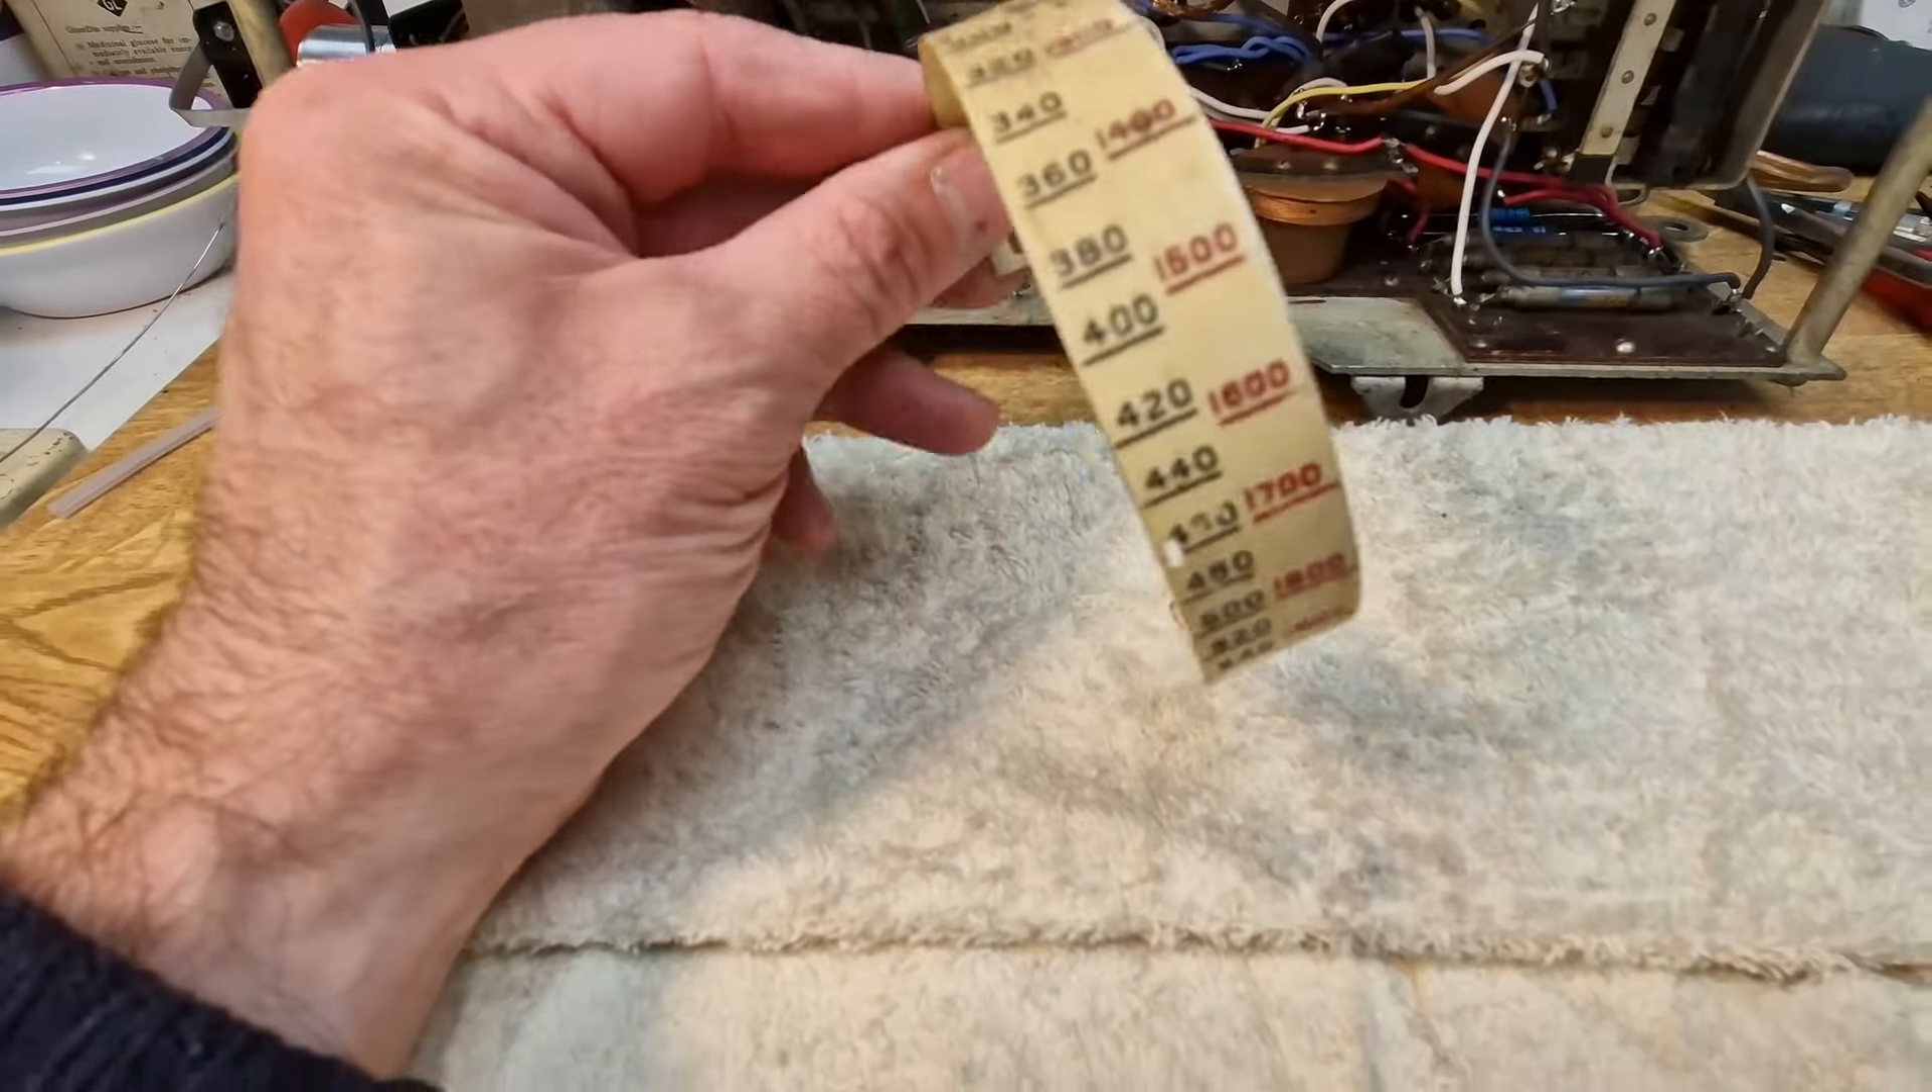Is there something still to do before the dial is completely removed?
No.